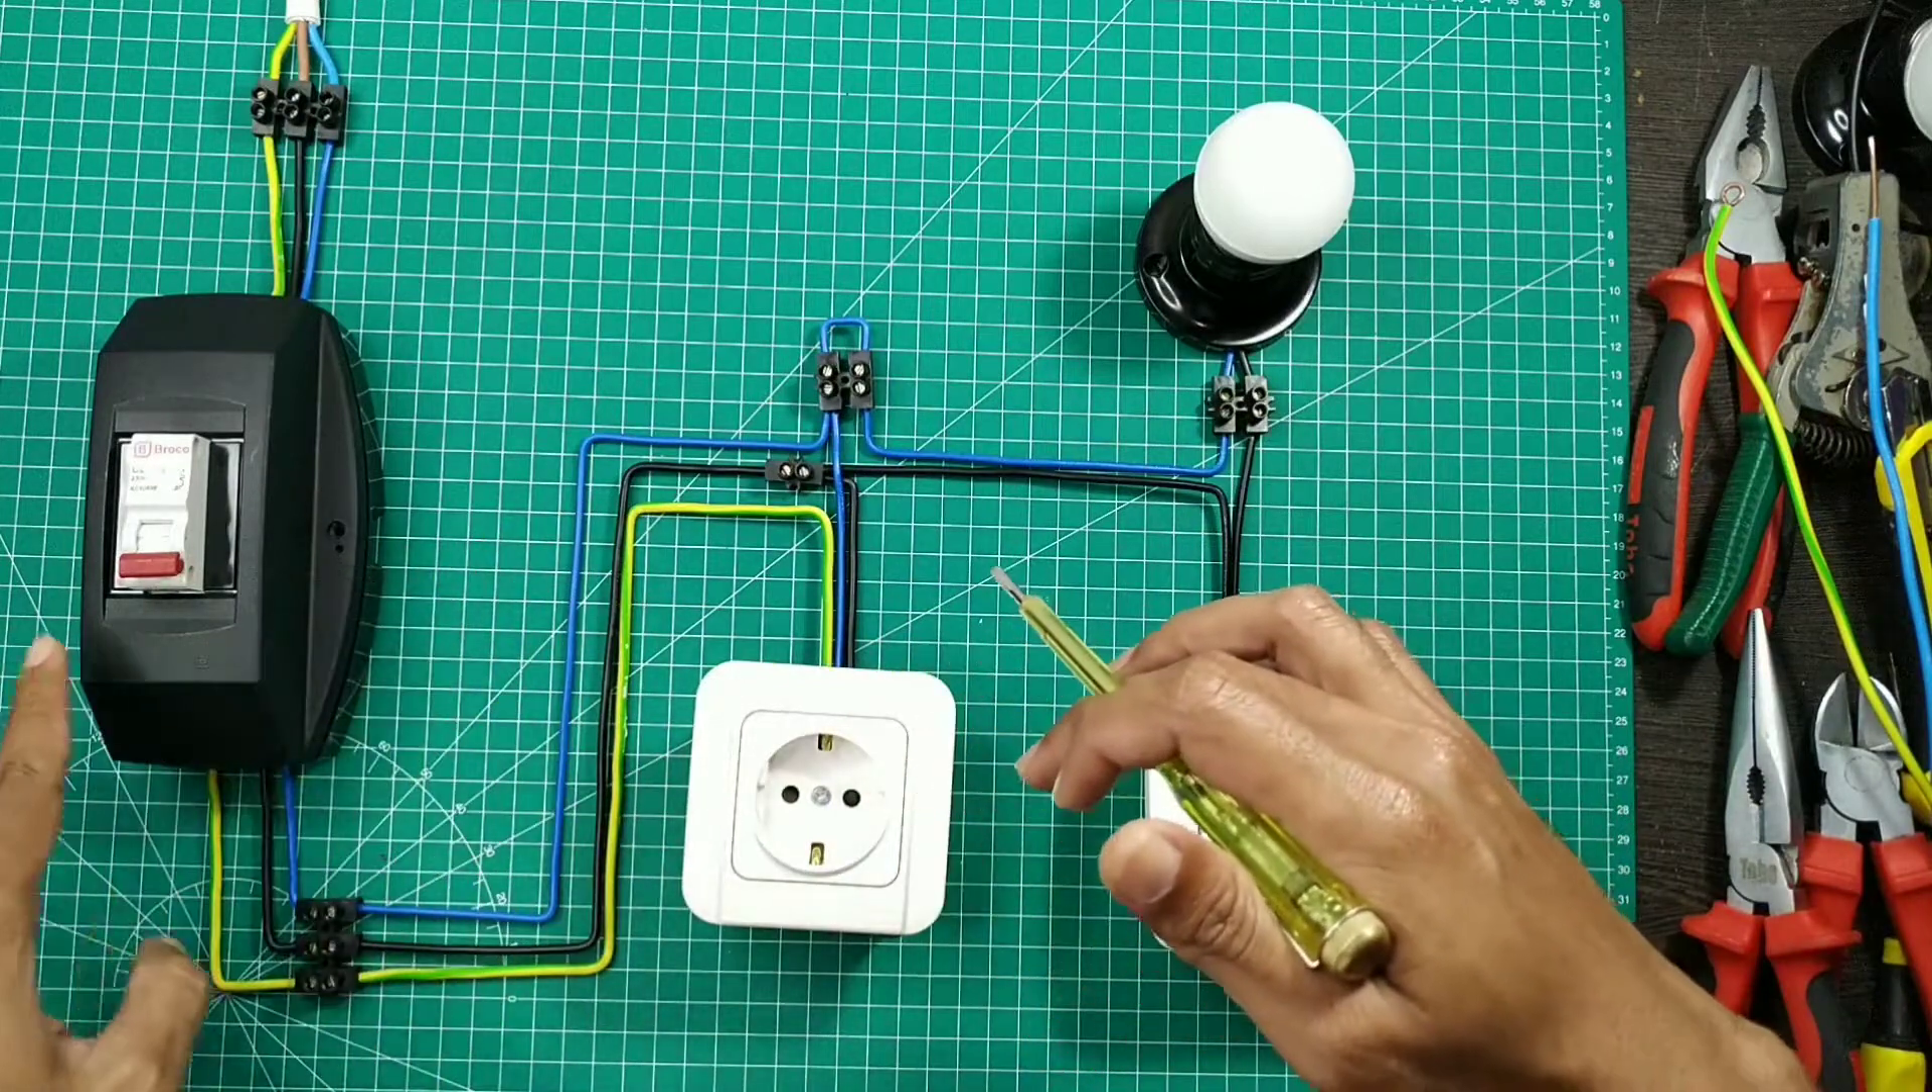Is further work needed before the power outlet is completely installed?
No.